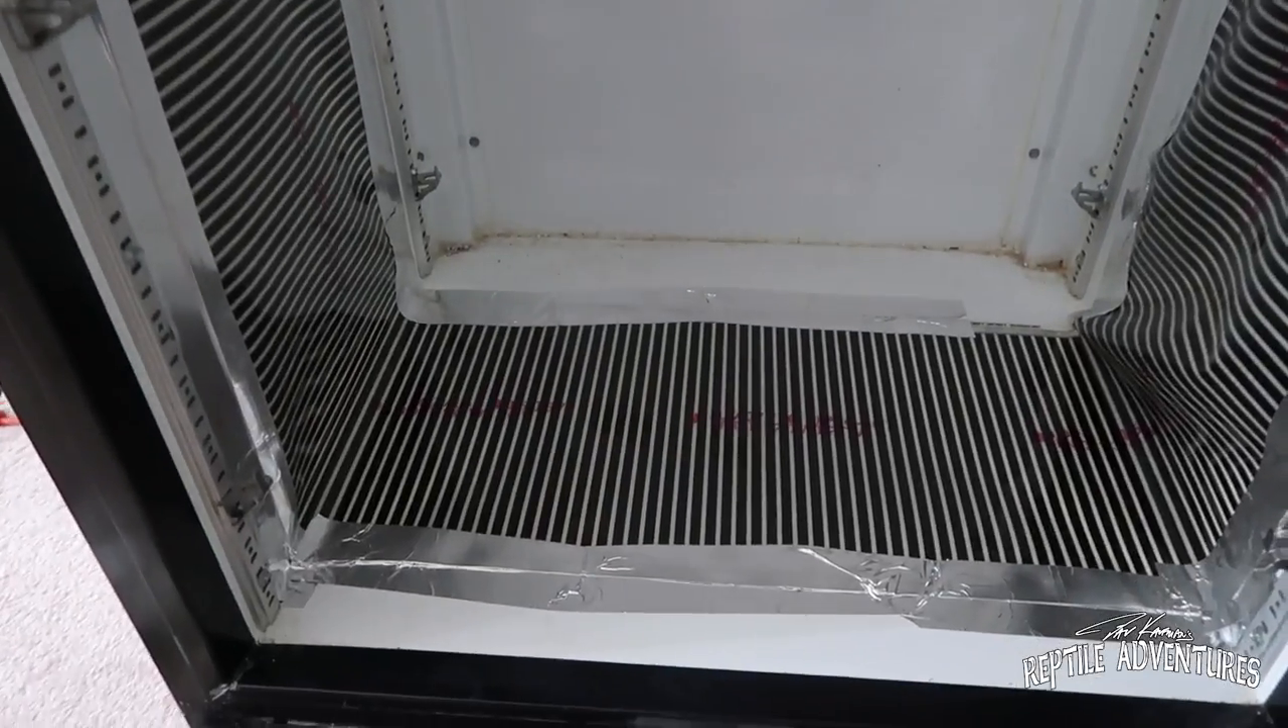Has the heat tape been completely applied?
Yes.